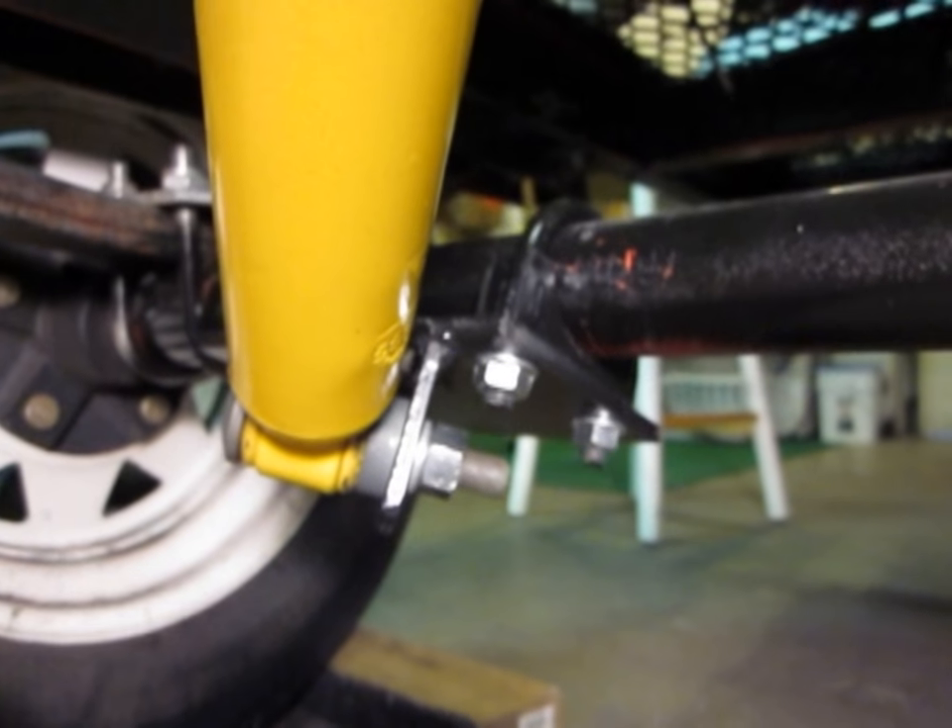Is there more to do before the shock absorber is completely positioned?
No.